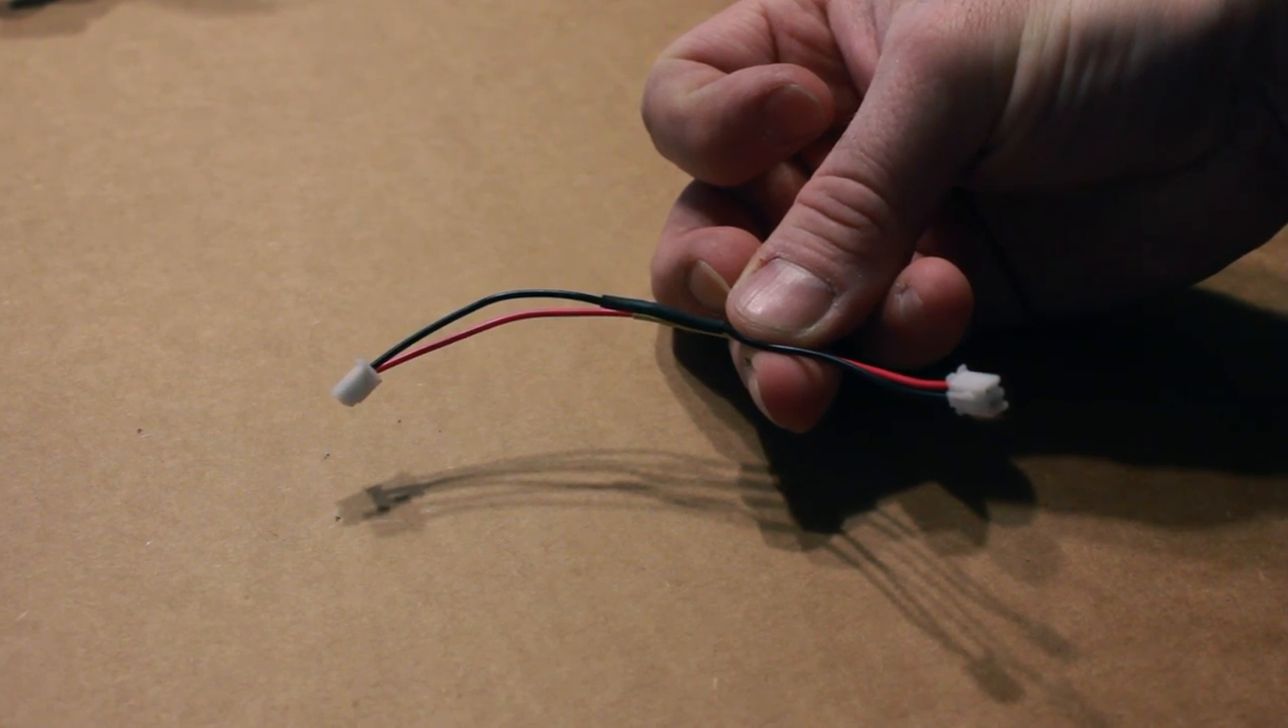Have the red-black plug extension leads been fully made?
Yes.